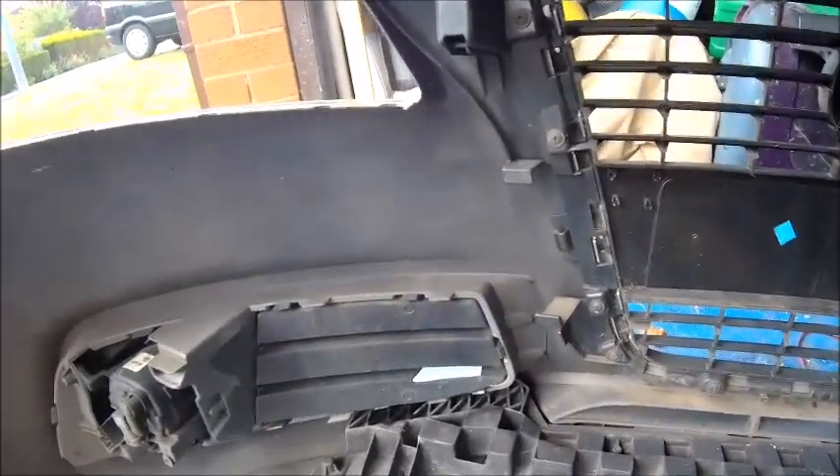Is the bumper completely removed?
Yes.